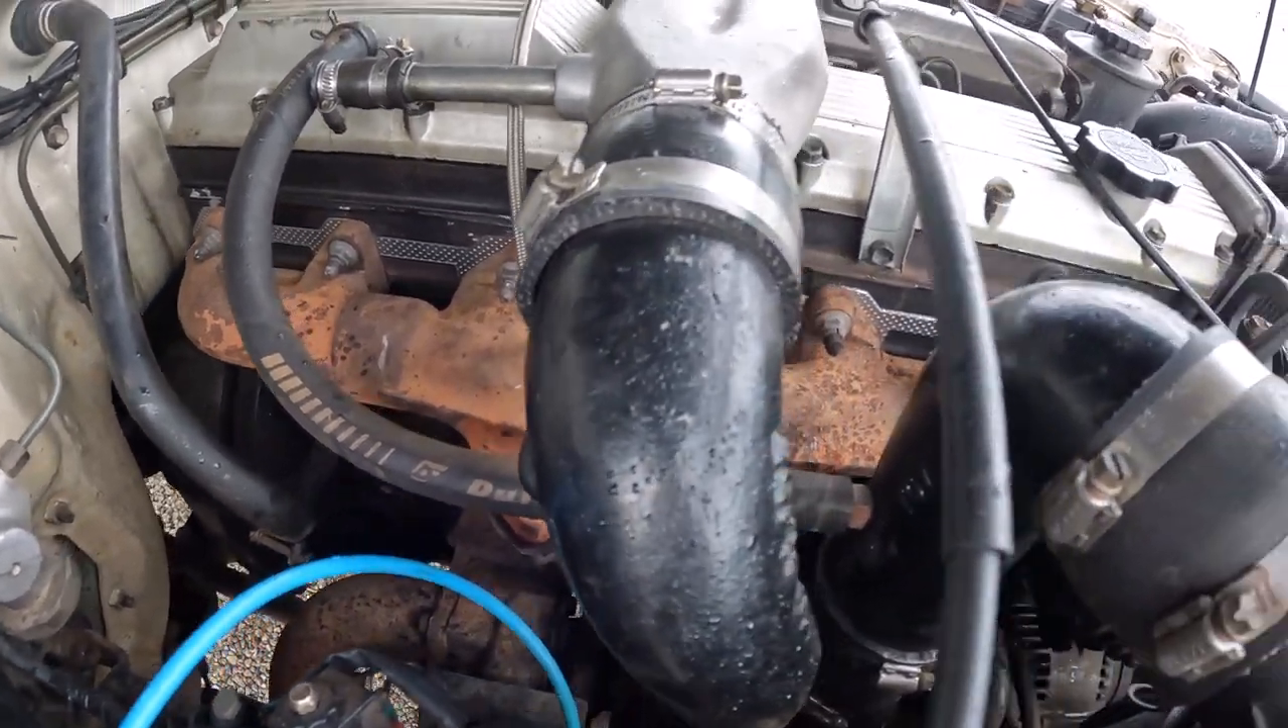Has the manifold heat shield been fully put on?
No.